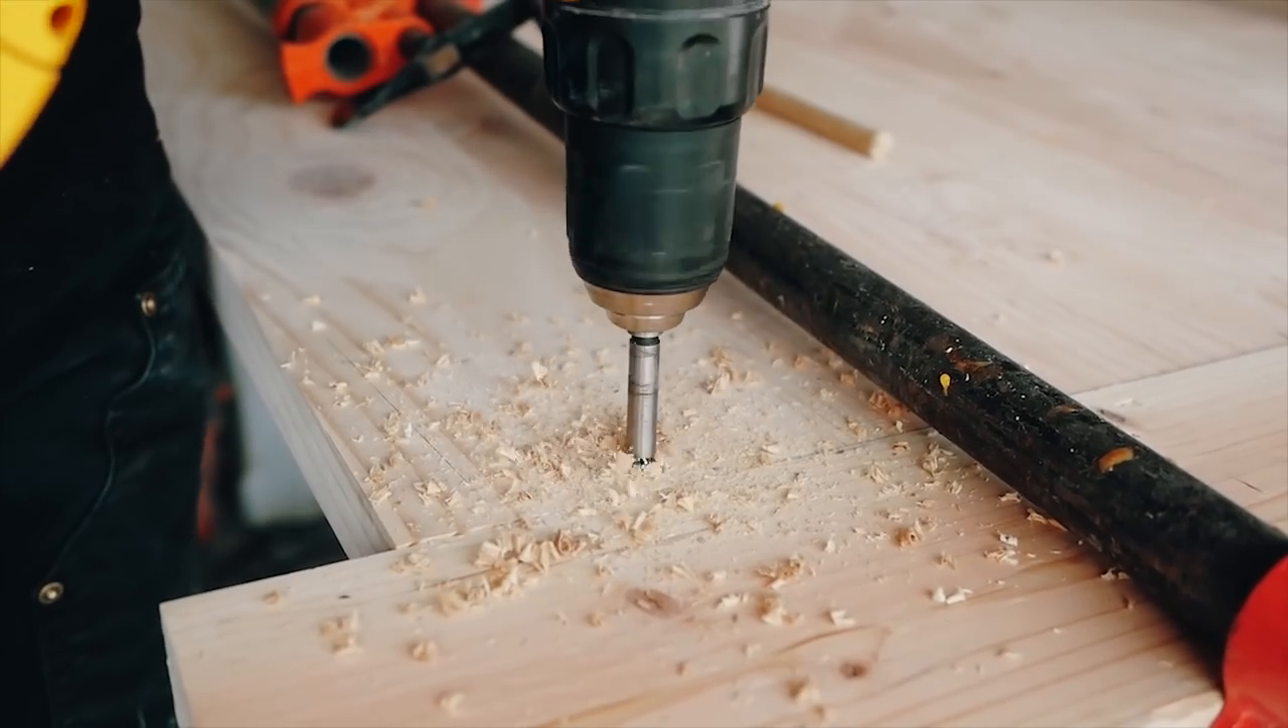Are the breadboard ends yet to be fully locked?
Yes.